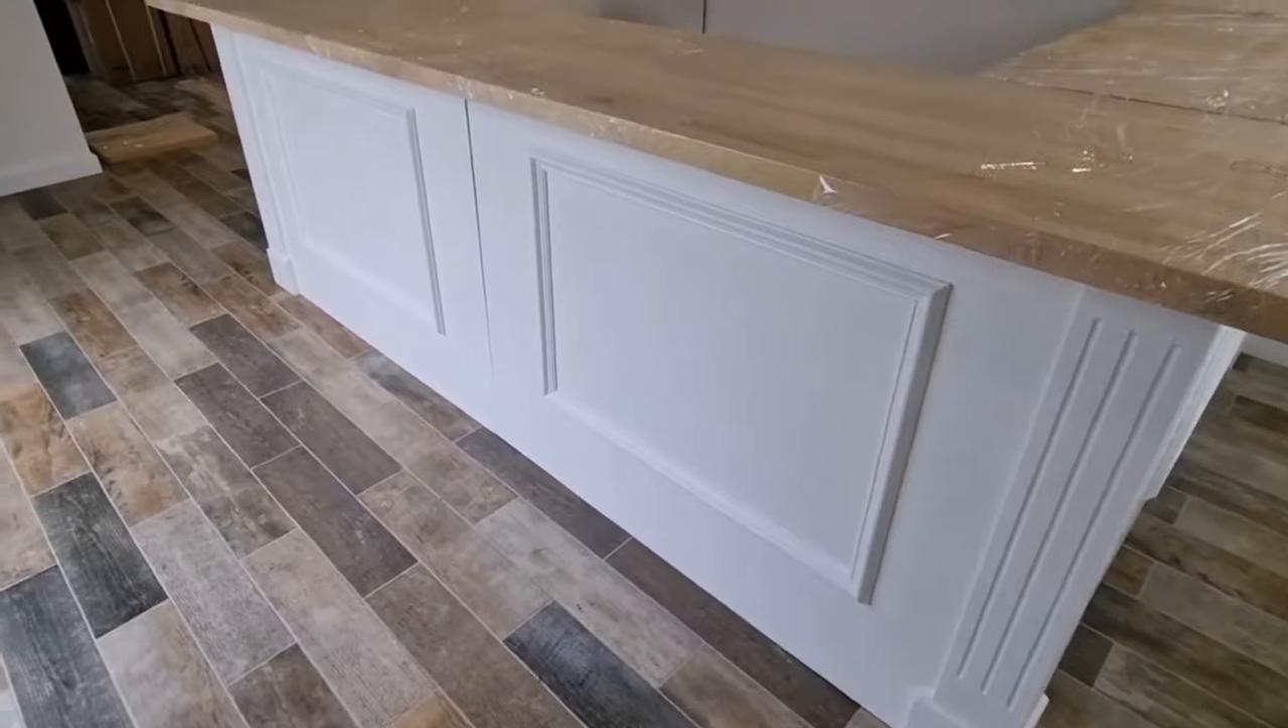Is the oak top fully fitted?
Yes.